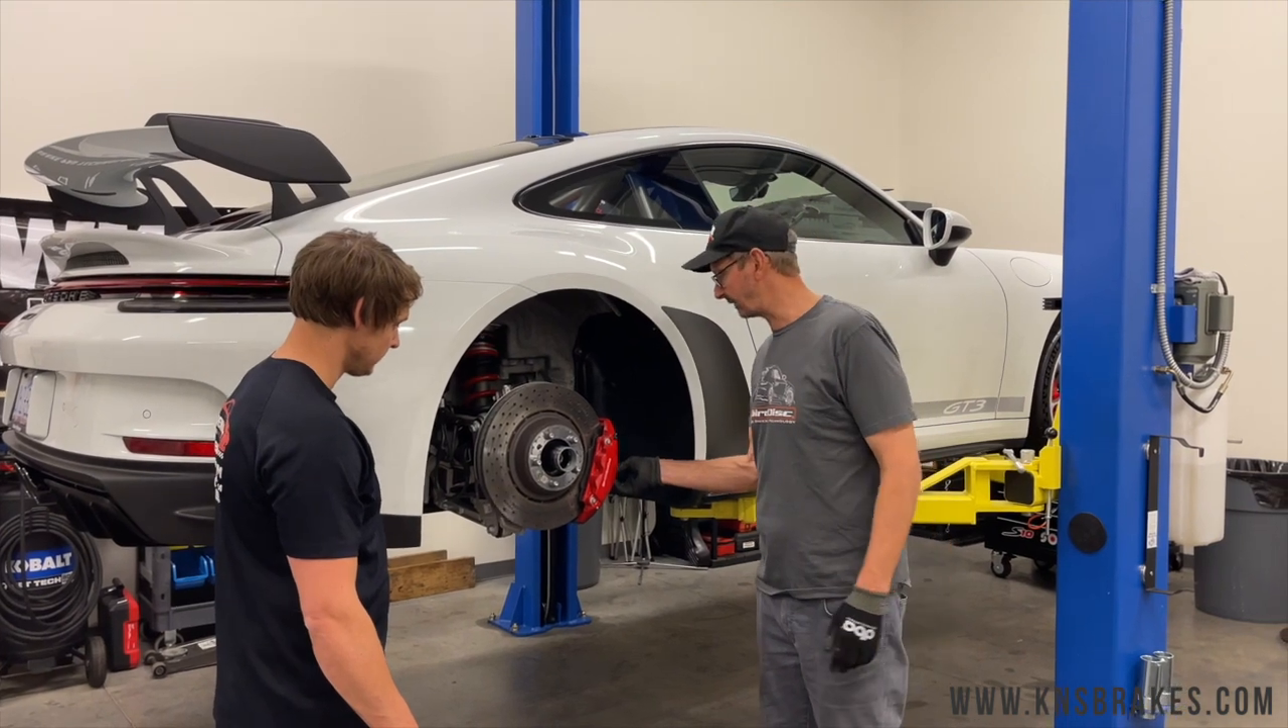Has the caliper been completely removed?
No.